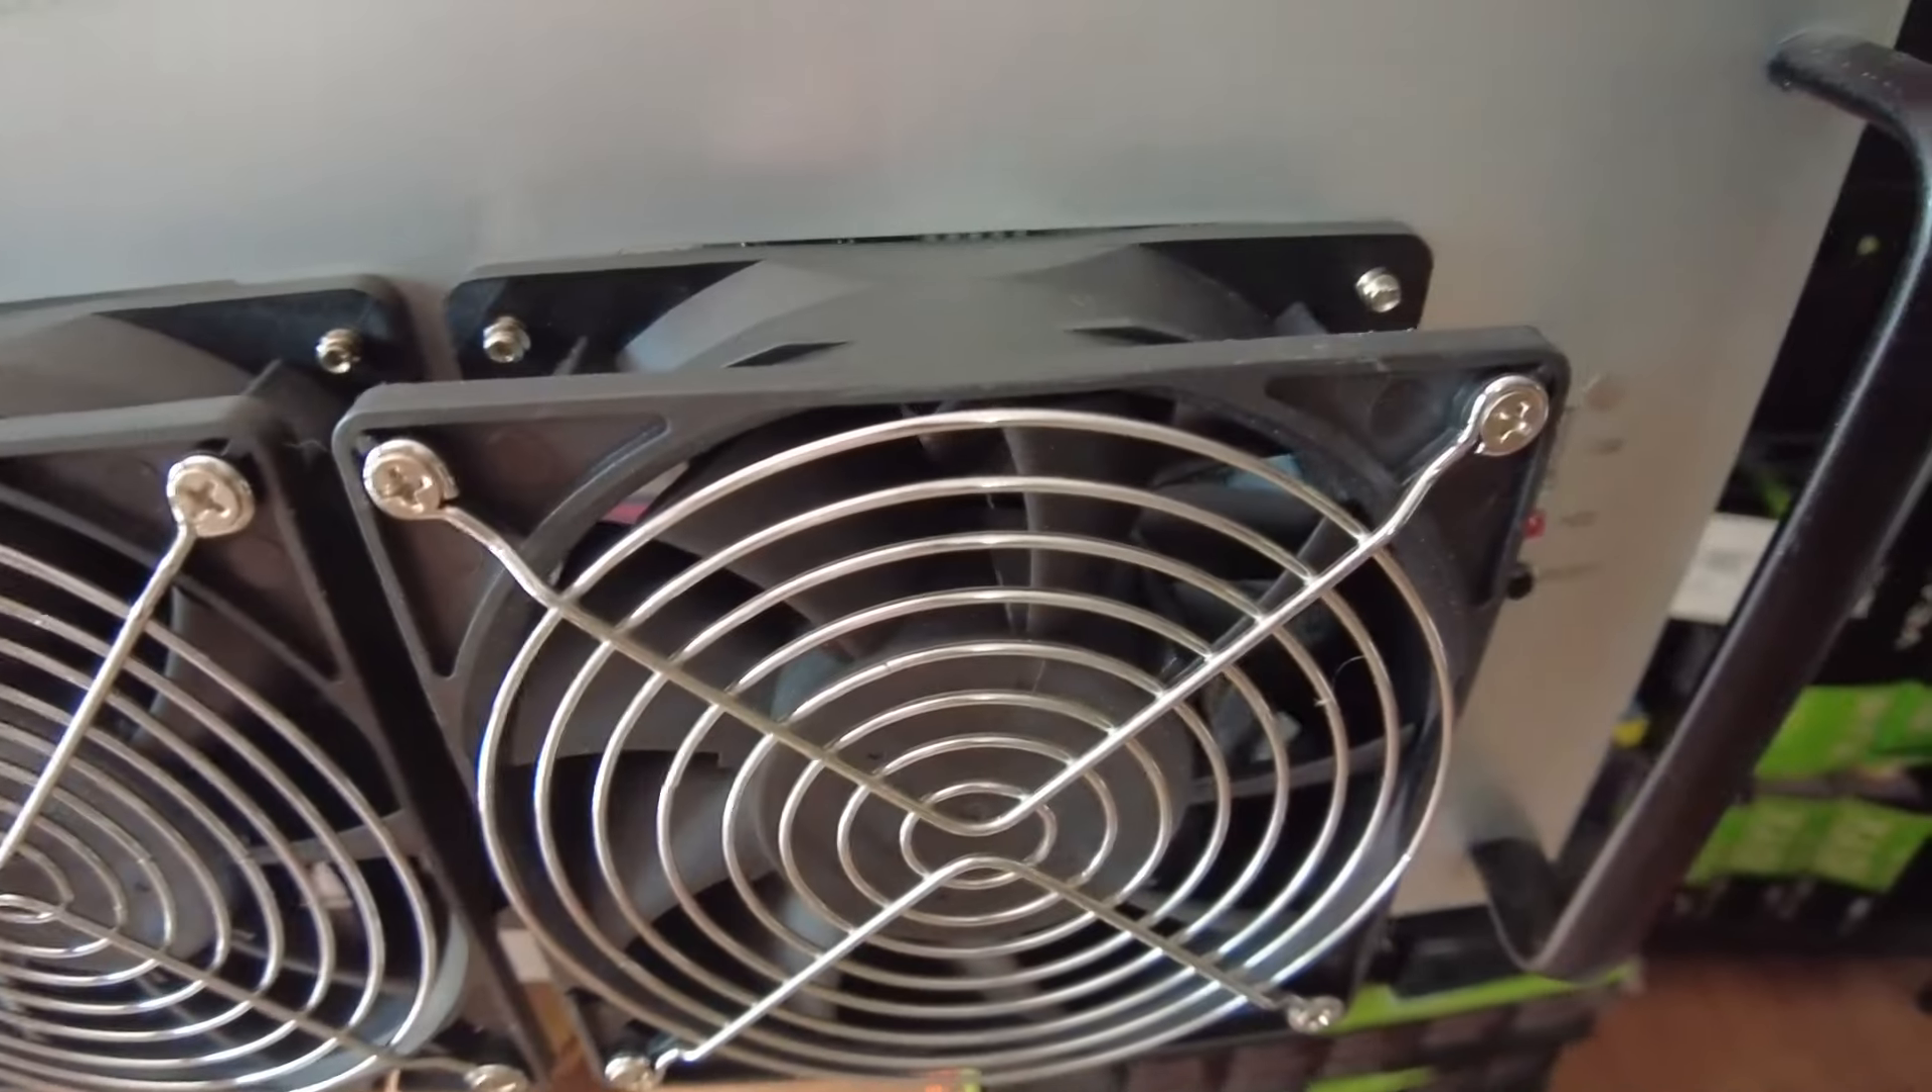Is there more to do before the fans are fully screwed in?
No.